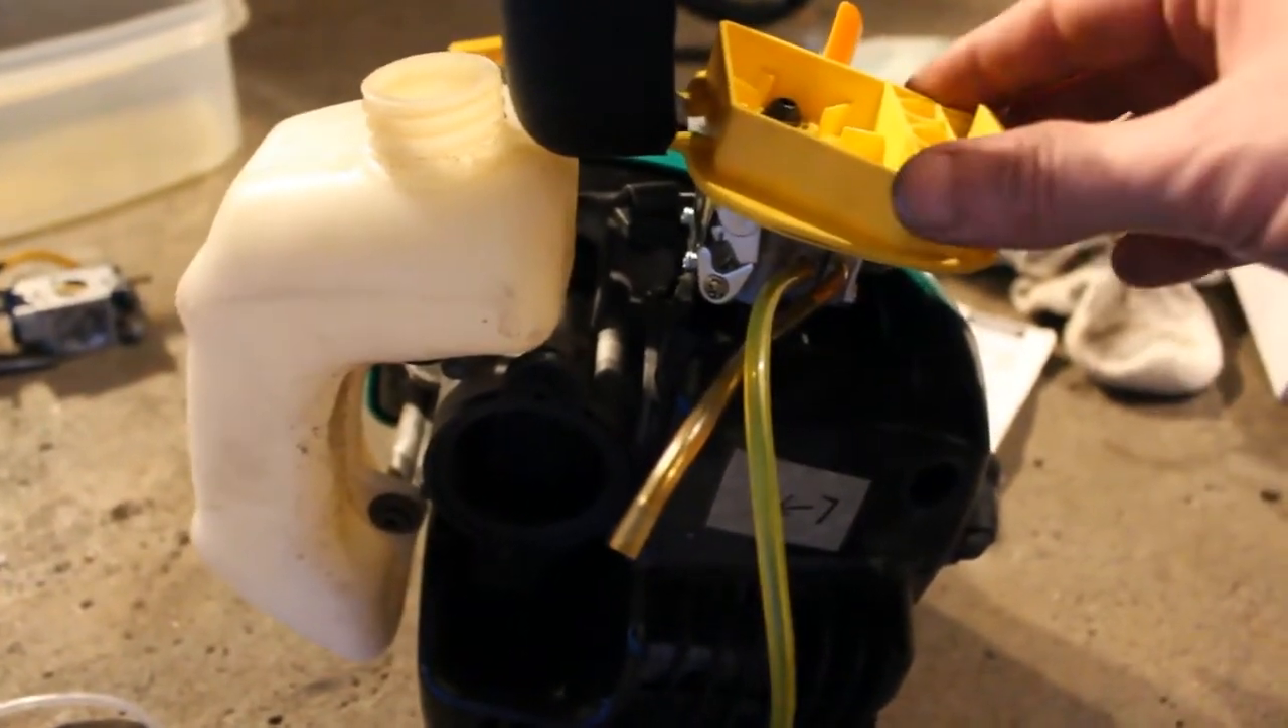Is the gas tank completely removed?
No.